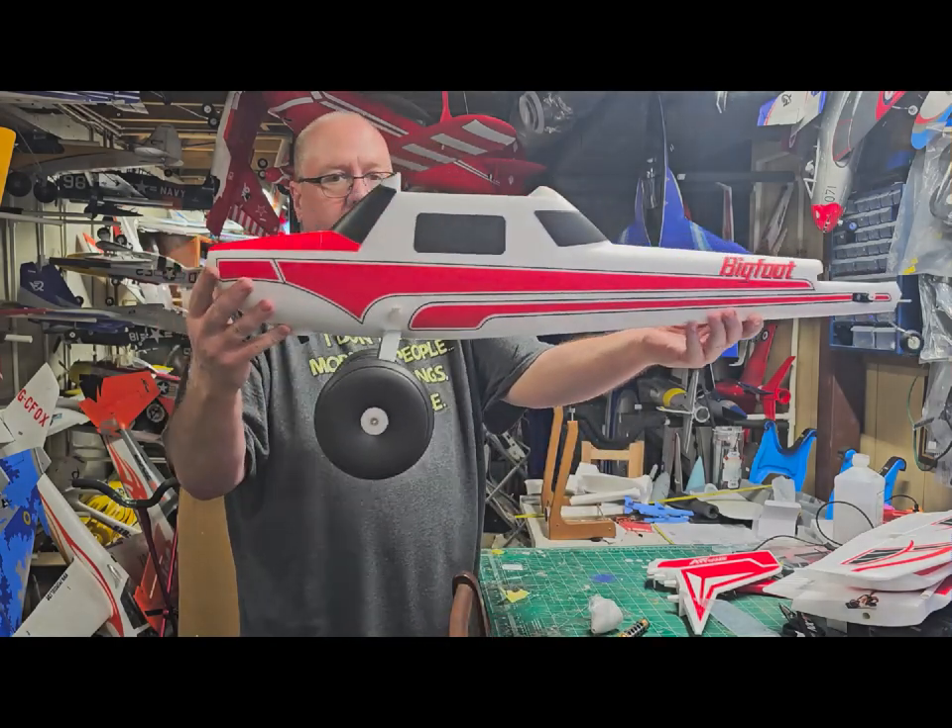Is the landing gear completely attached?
Yes.